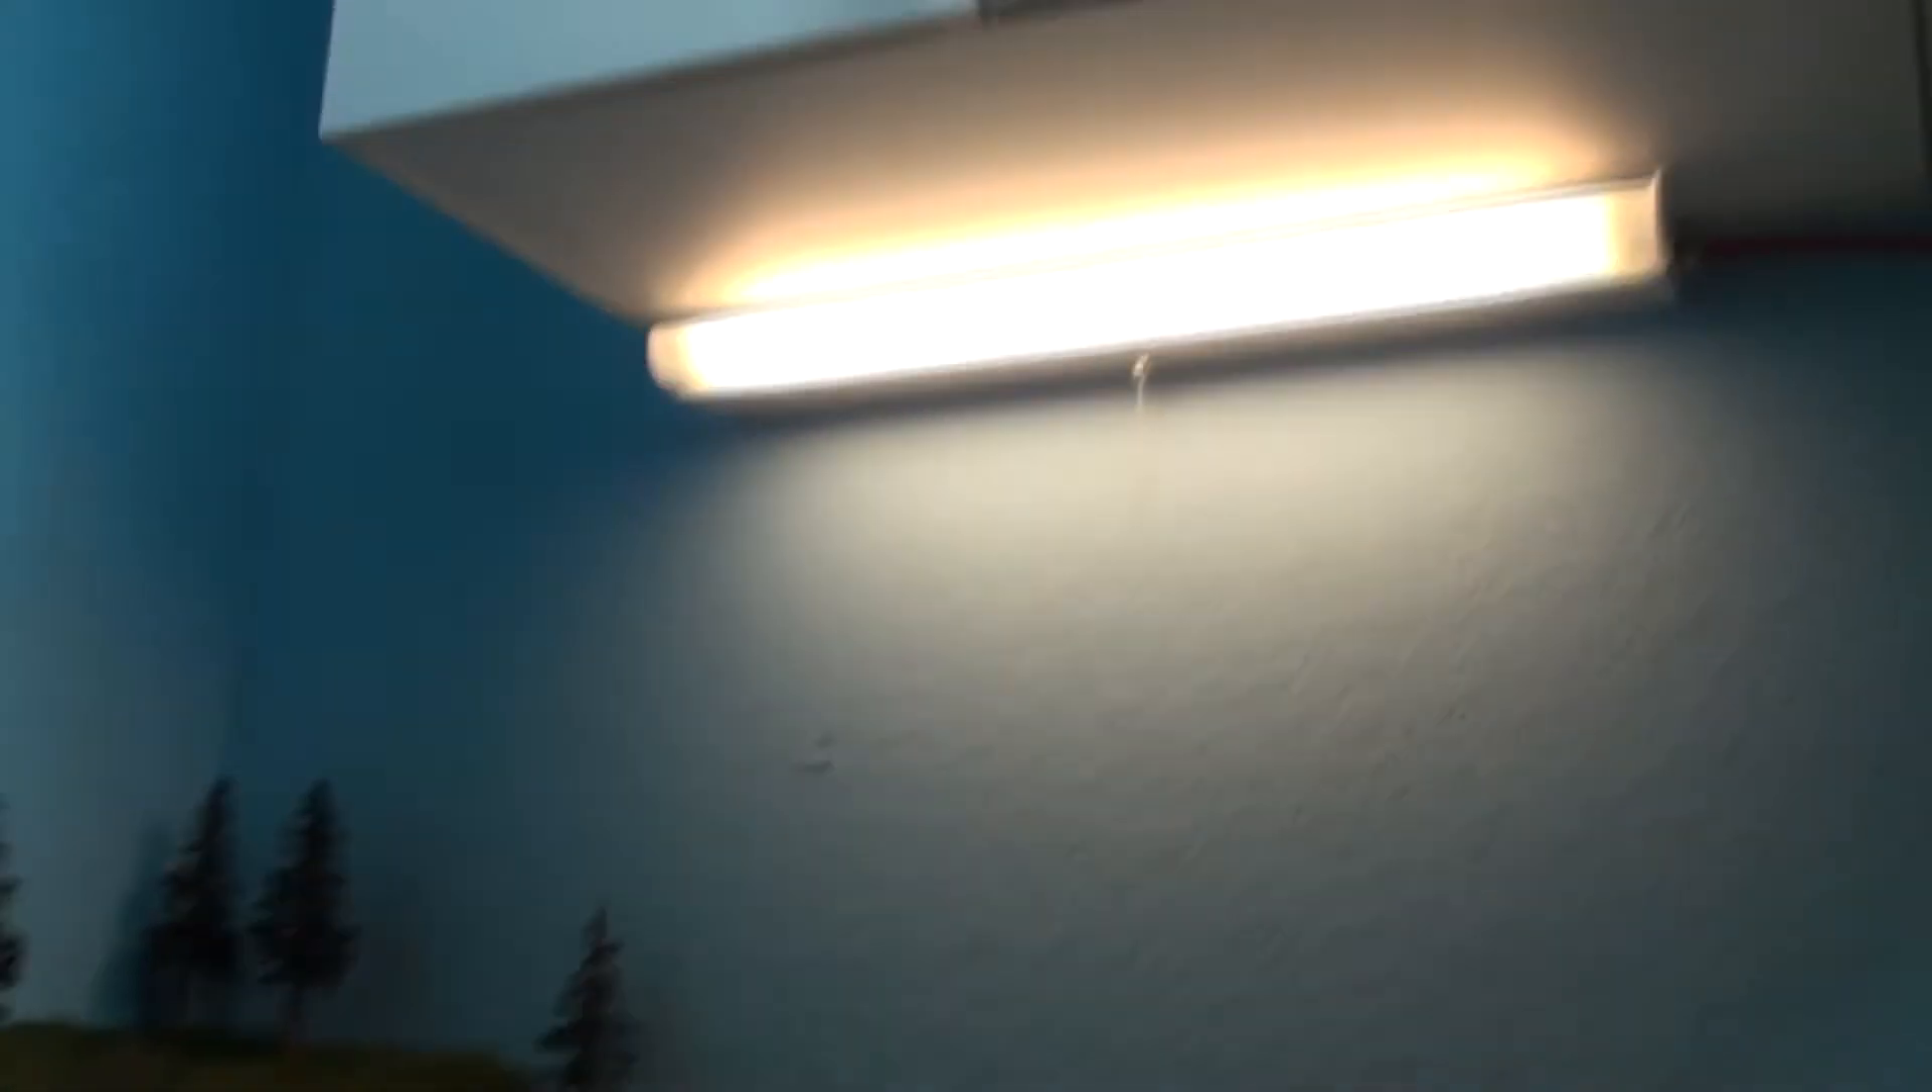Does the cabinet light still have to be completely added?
No.